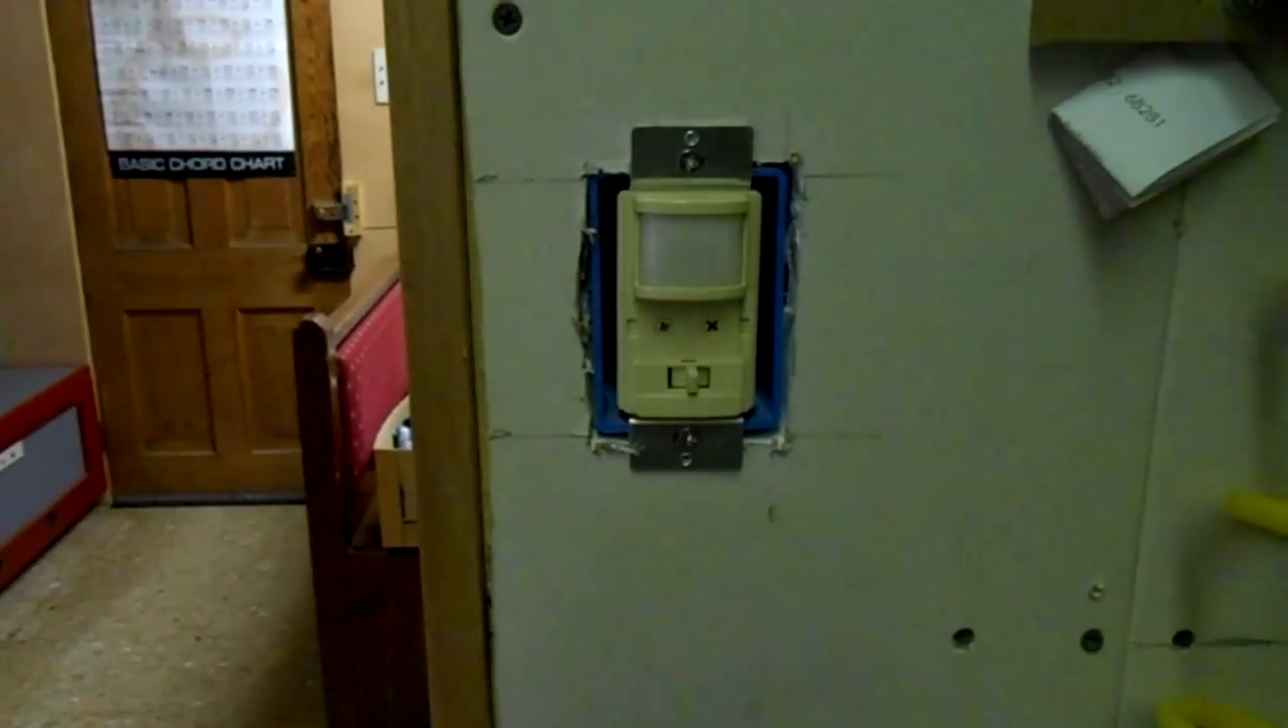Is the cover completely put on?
No.